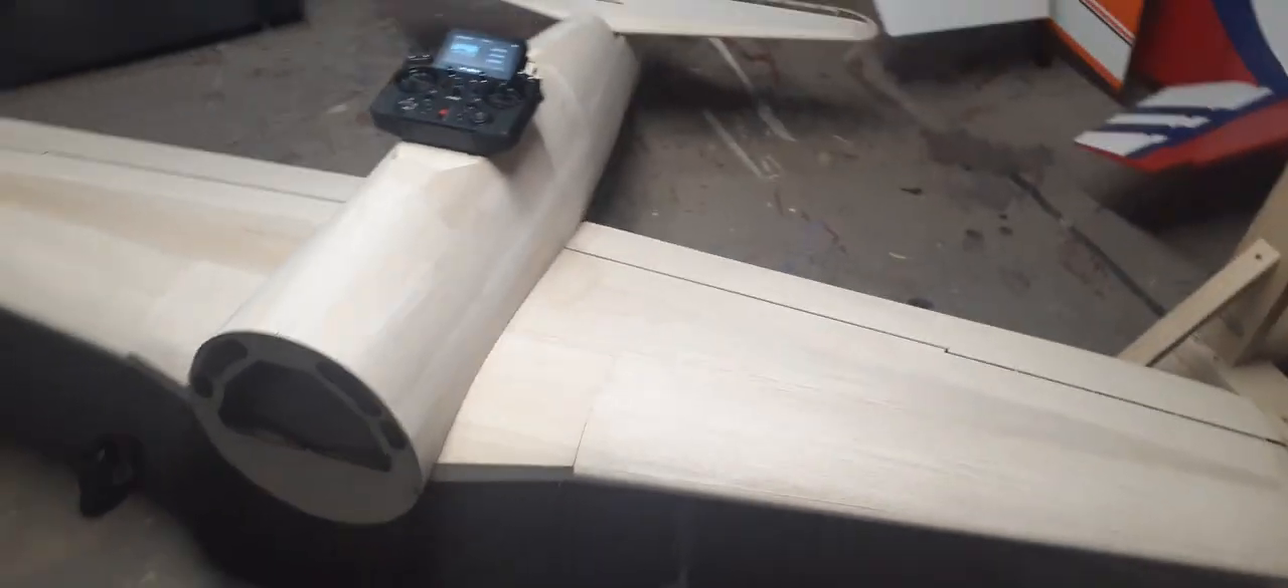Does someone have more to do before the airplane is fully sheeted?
No.